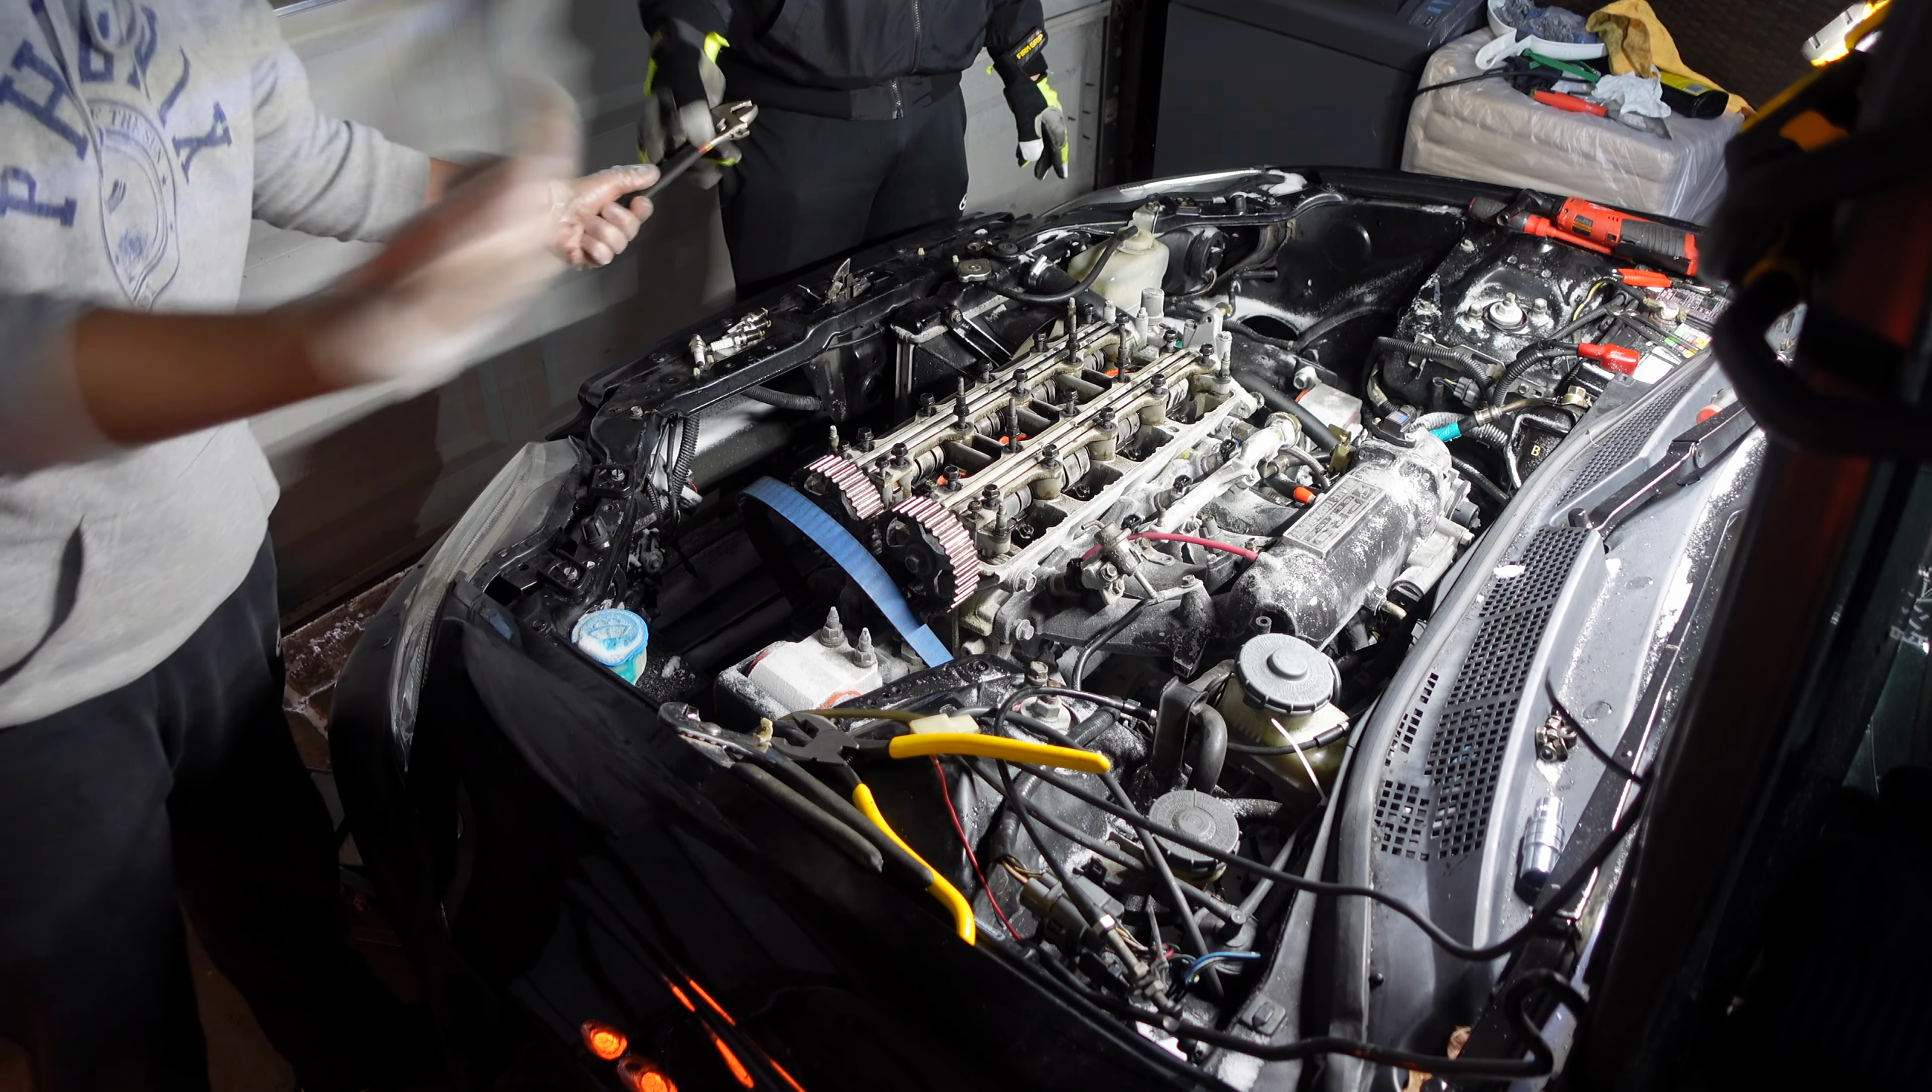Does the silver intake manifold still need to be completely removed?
Yes.